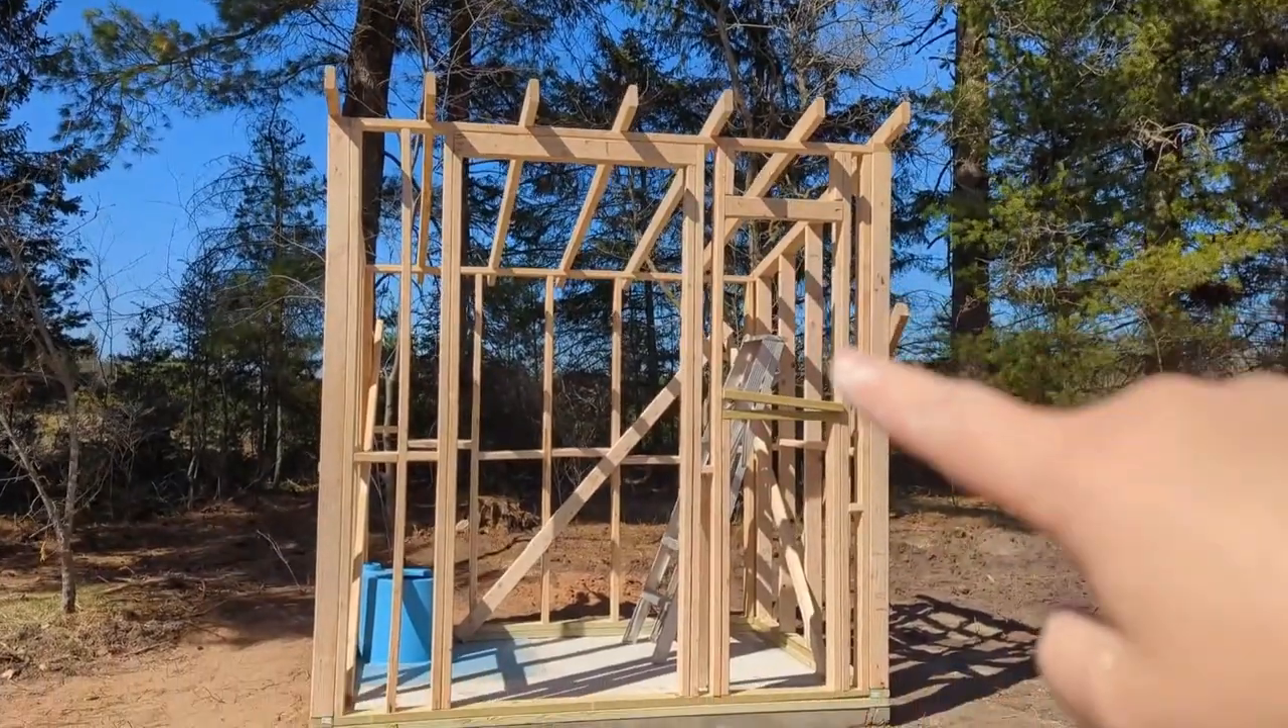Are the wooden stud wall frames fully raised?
Yes.